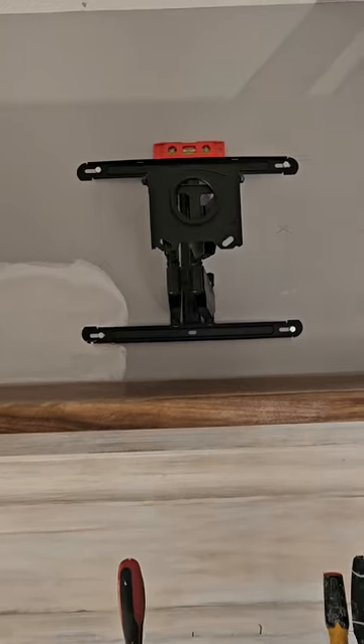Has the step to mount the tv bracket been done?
Yes.